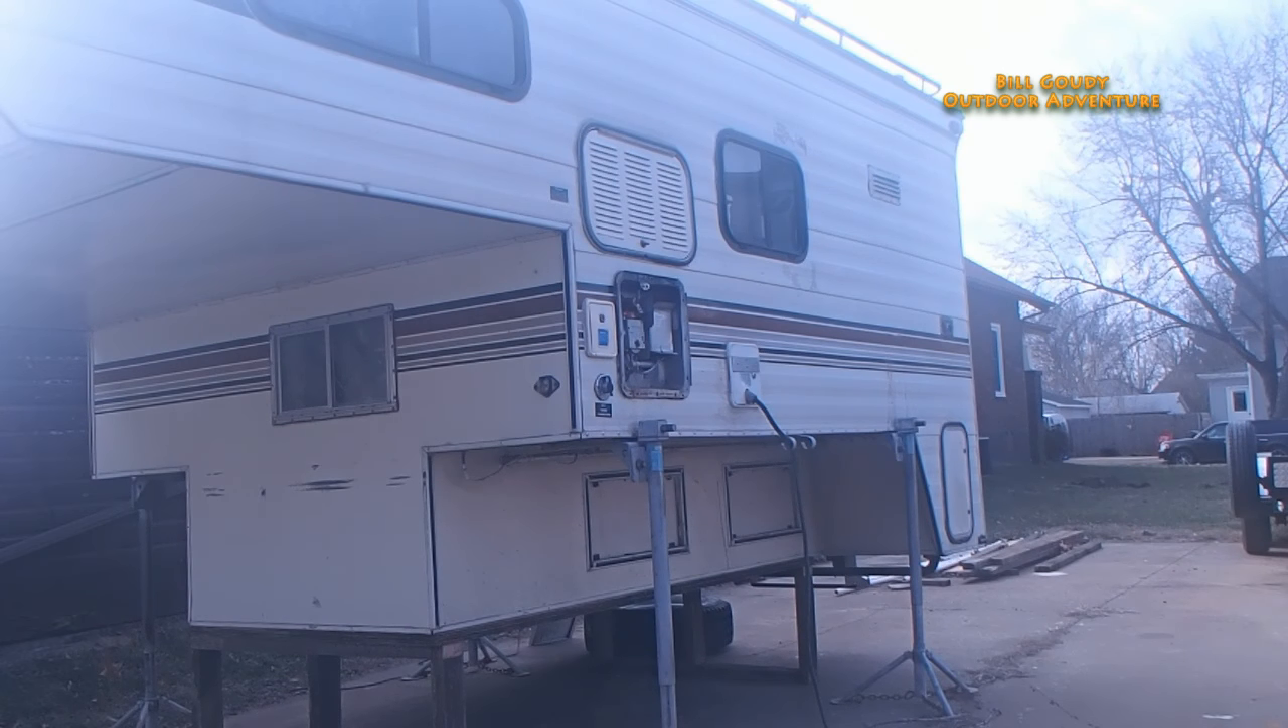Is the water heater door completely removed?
Yes.